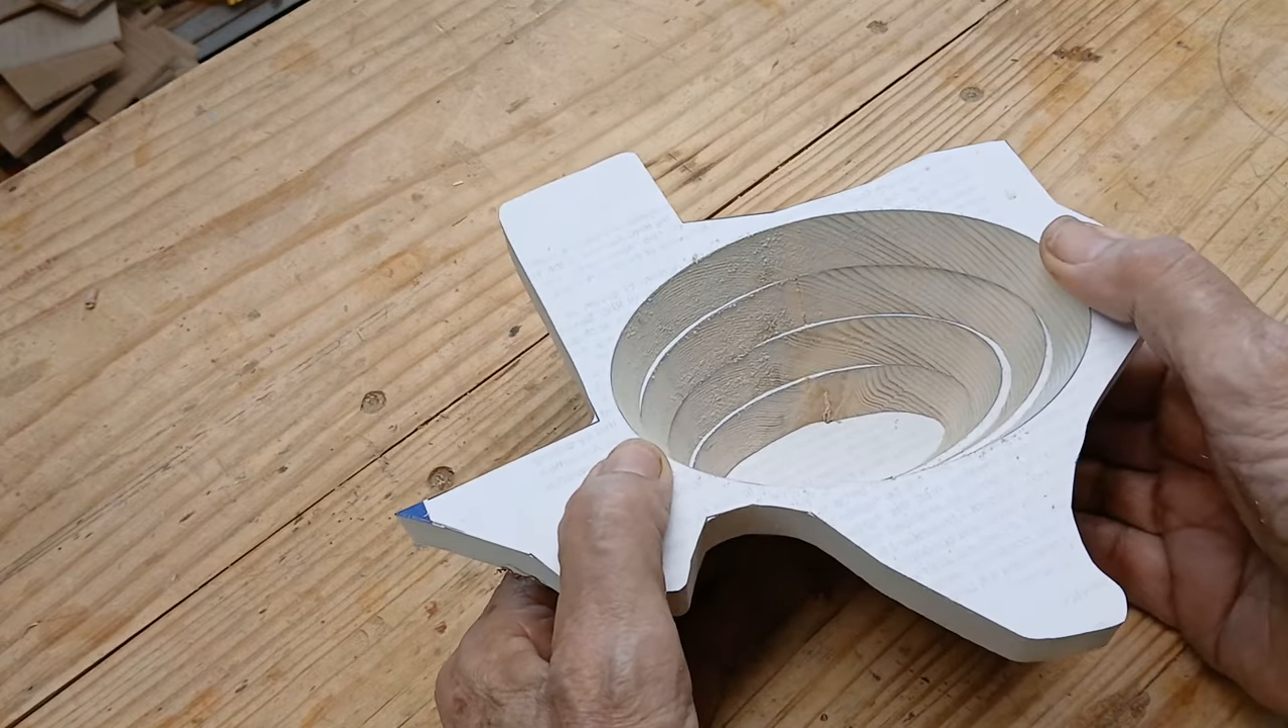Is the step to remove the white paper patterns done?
No.